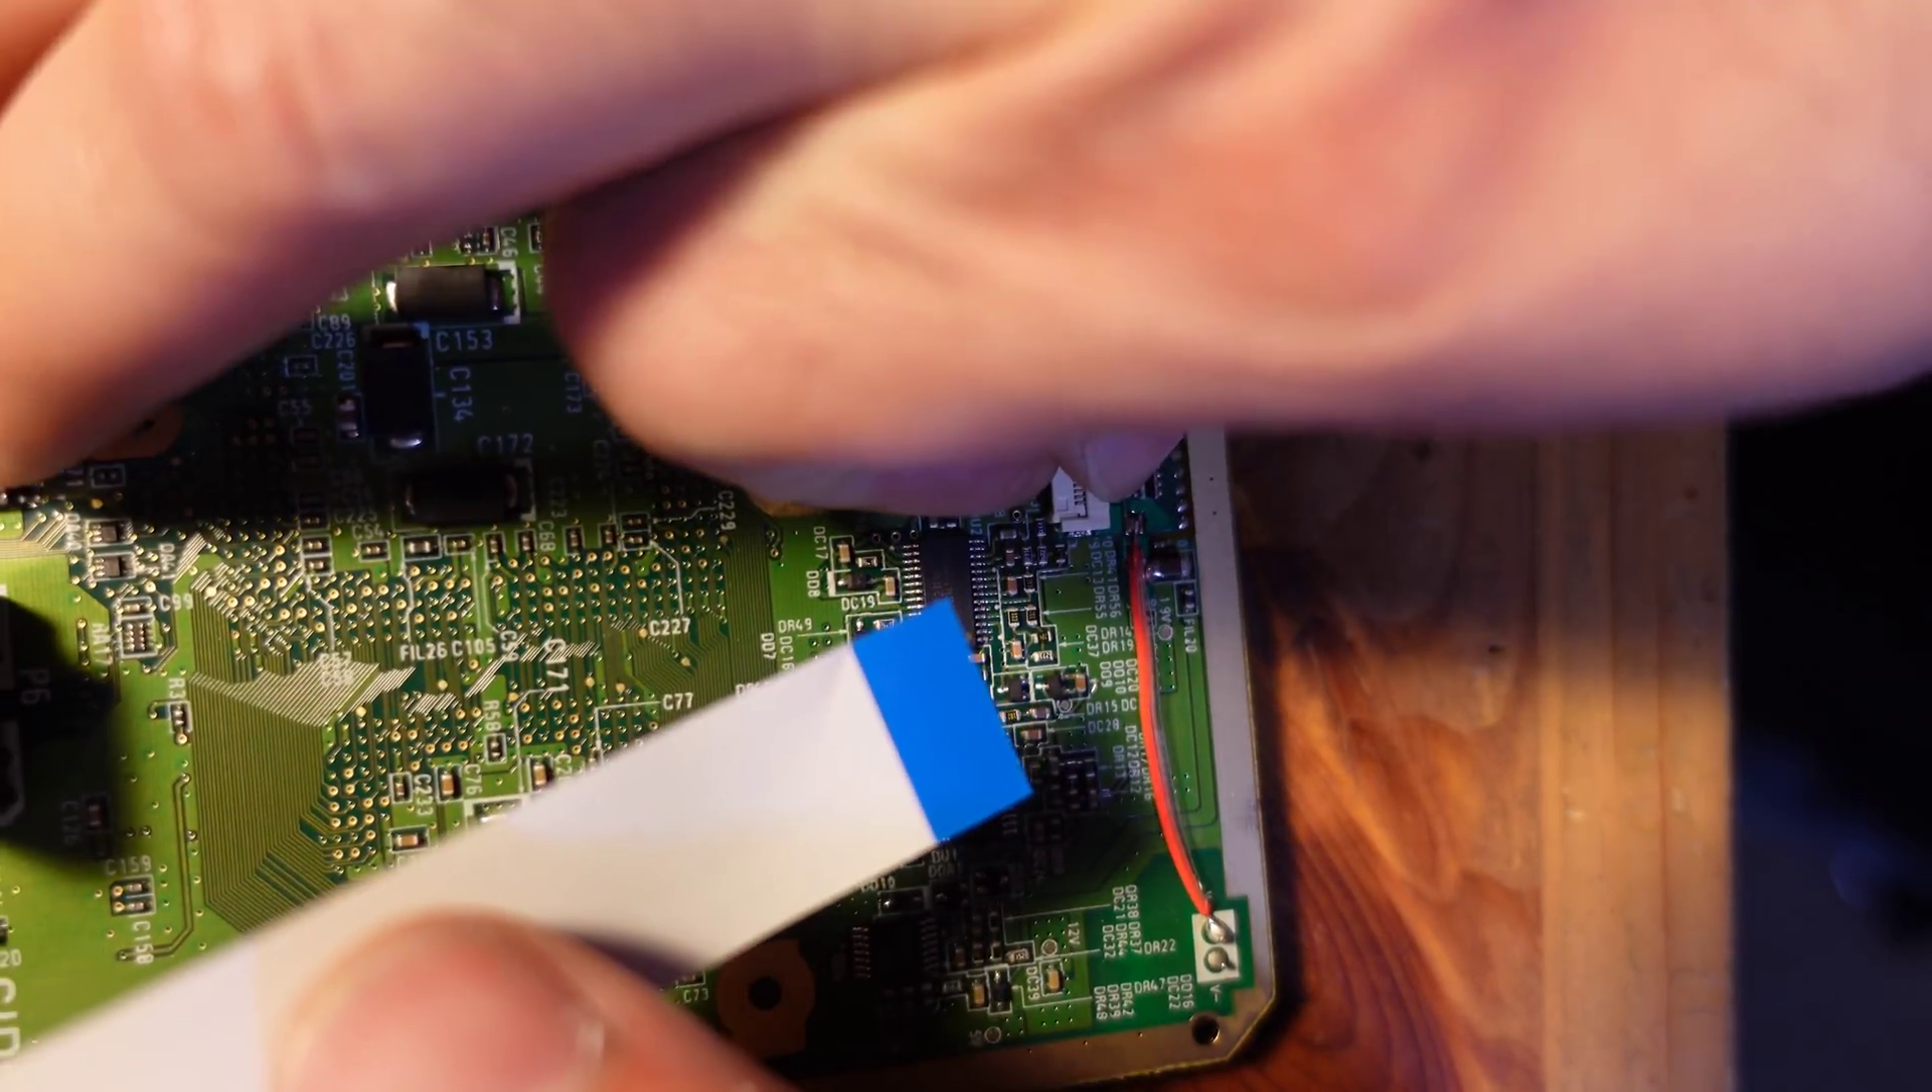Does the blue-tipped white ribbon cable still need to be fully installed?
Yes.